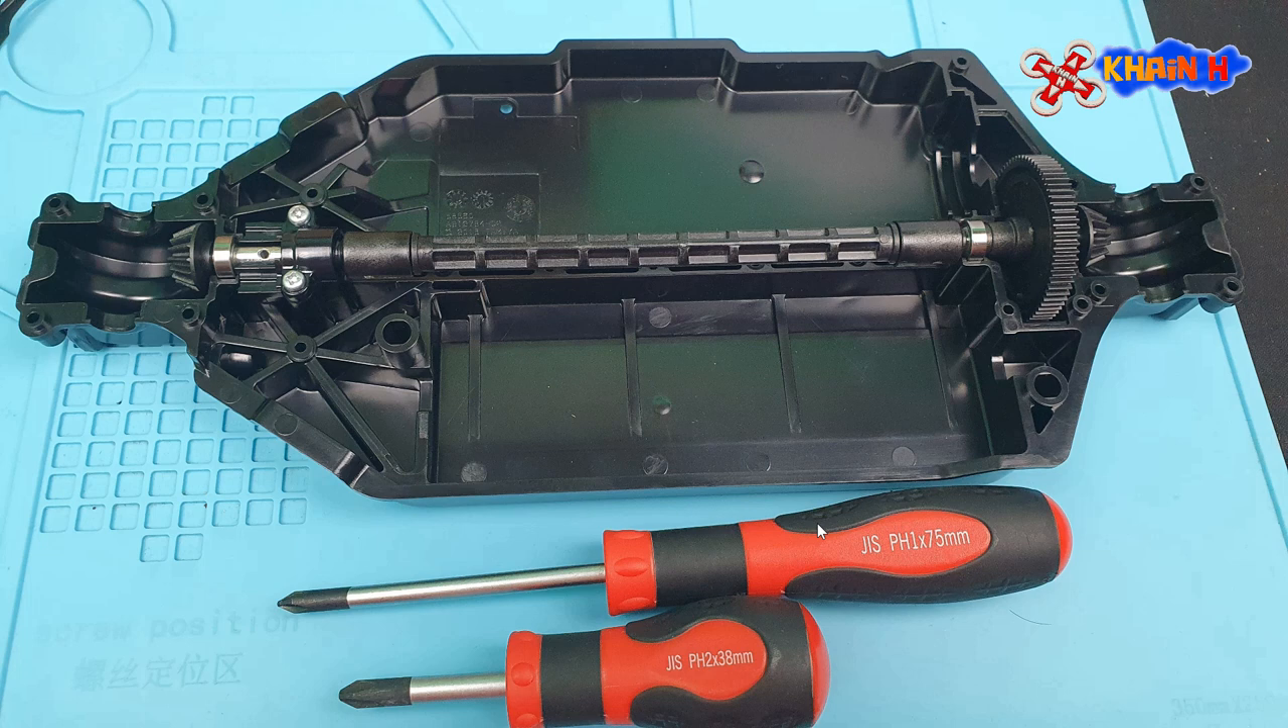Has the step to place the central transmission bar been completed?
Yes.